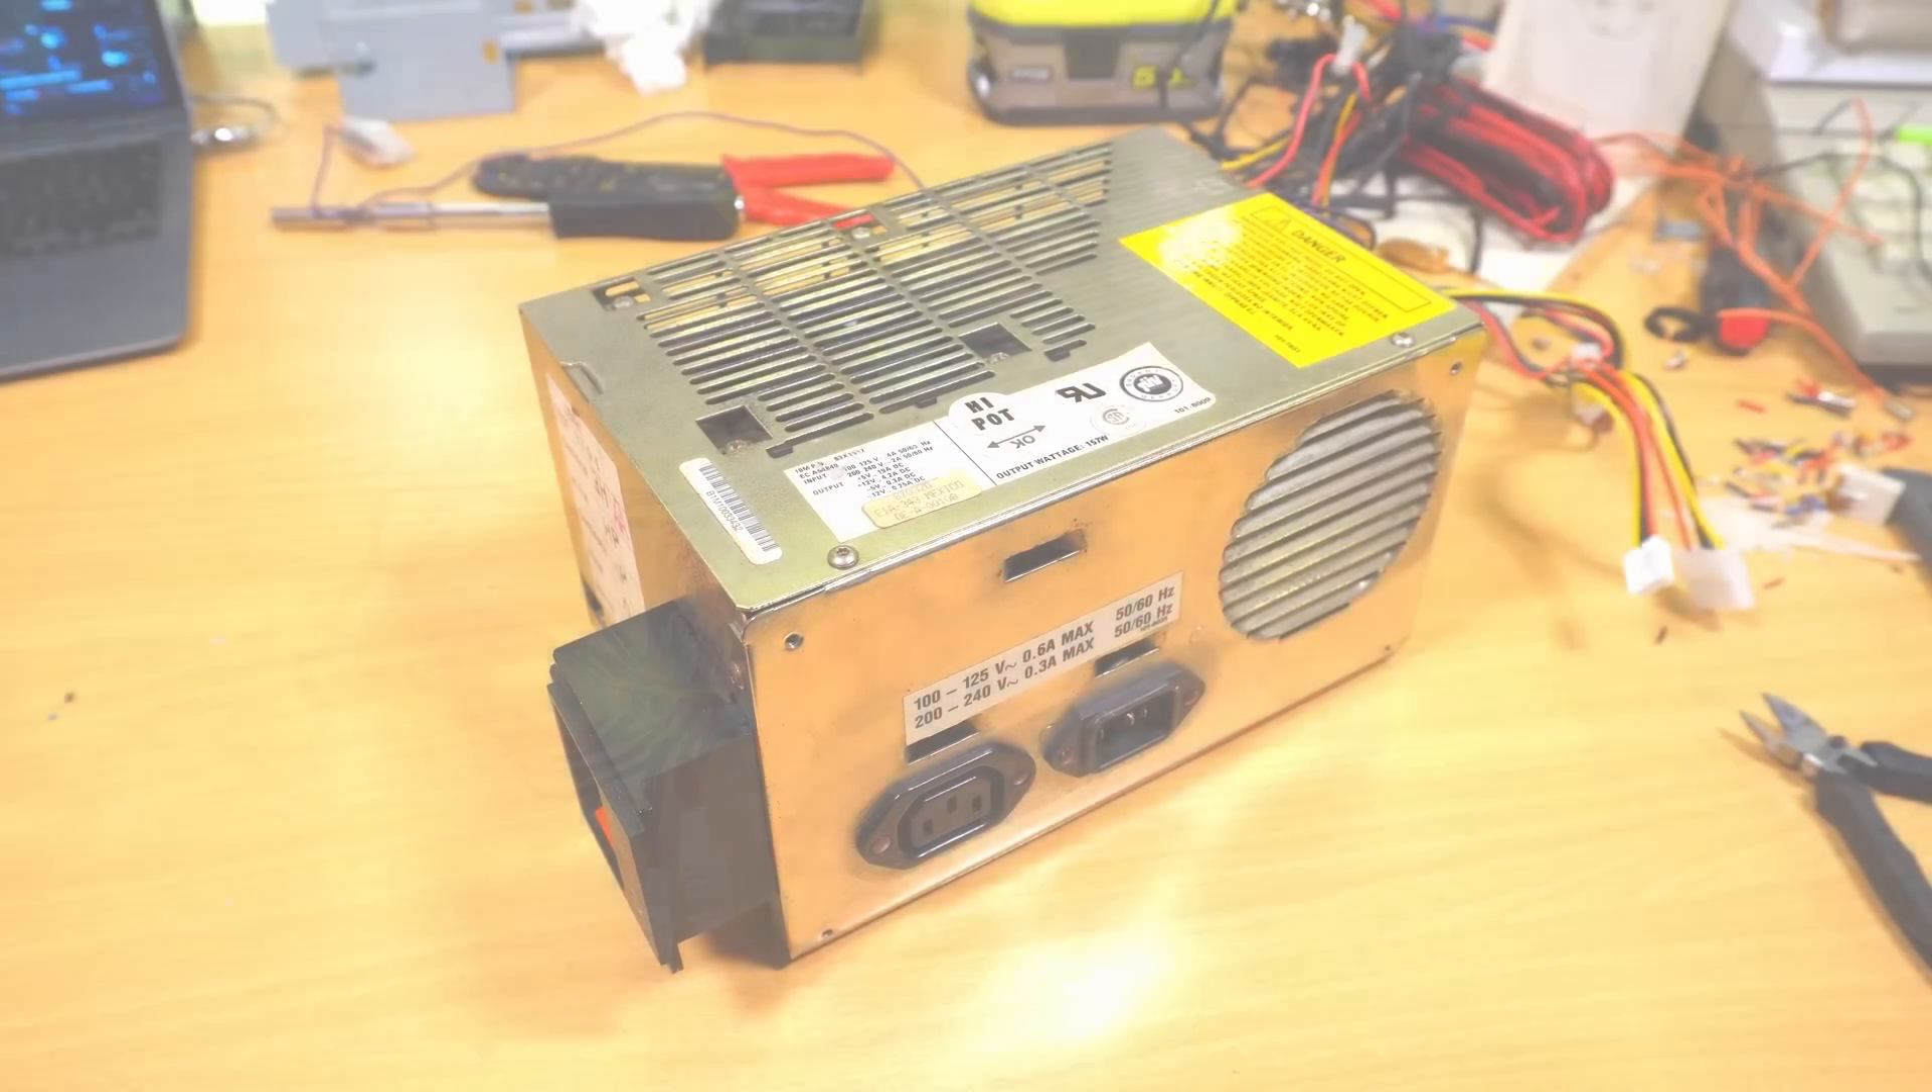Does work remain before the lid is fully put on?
No.